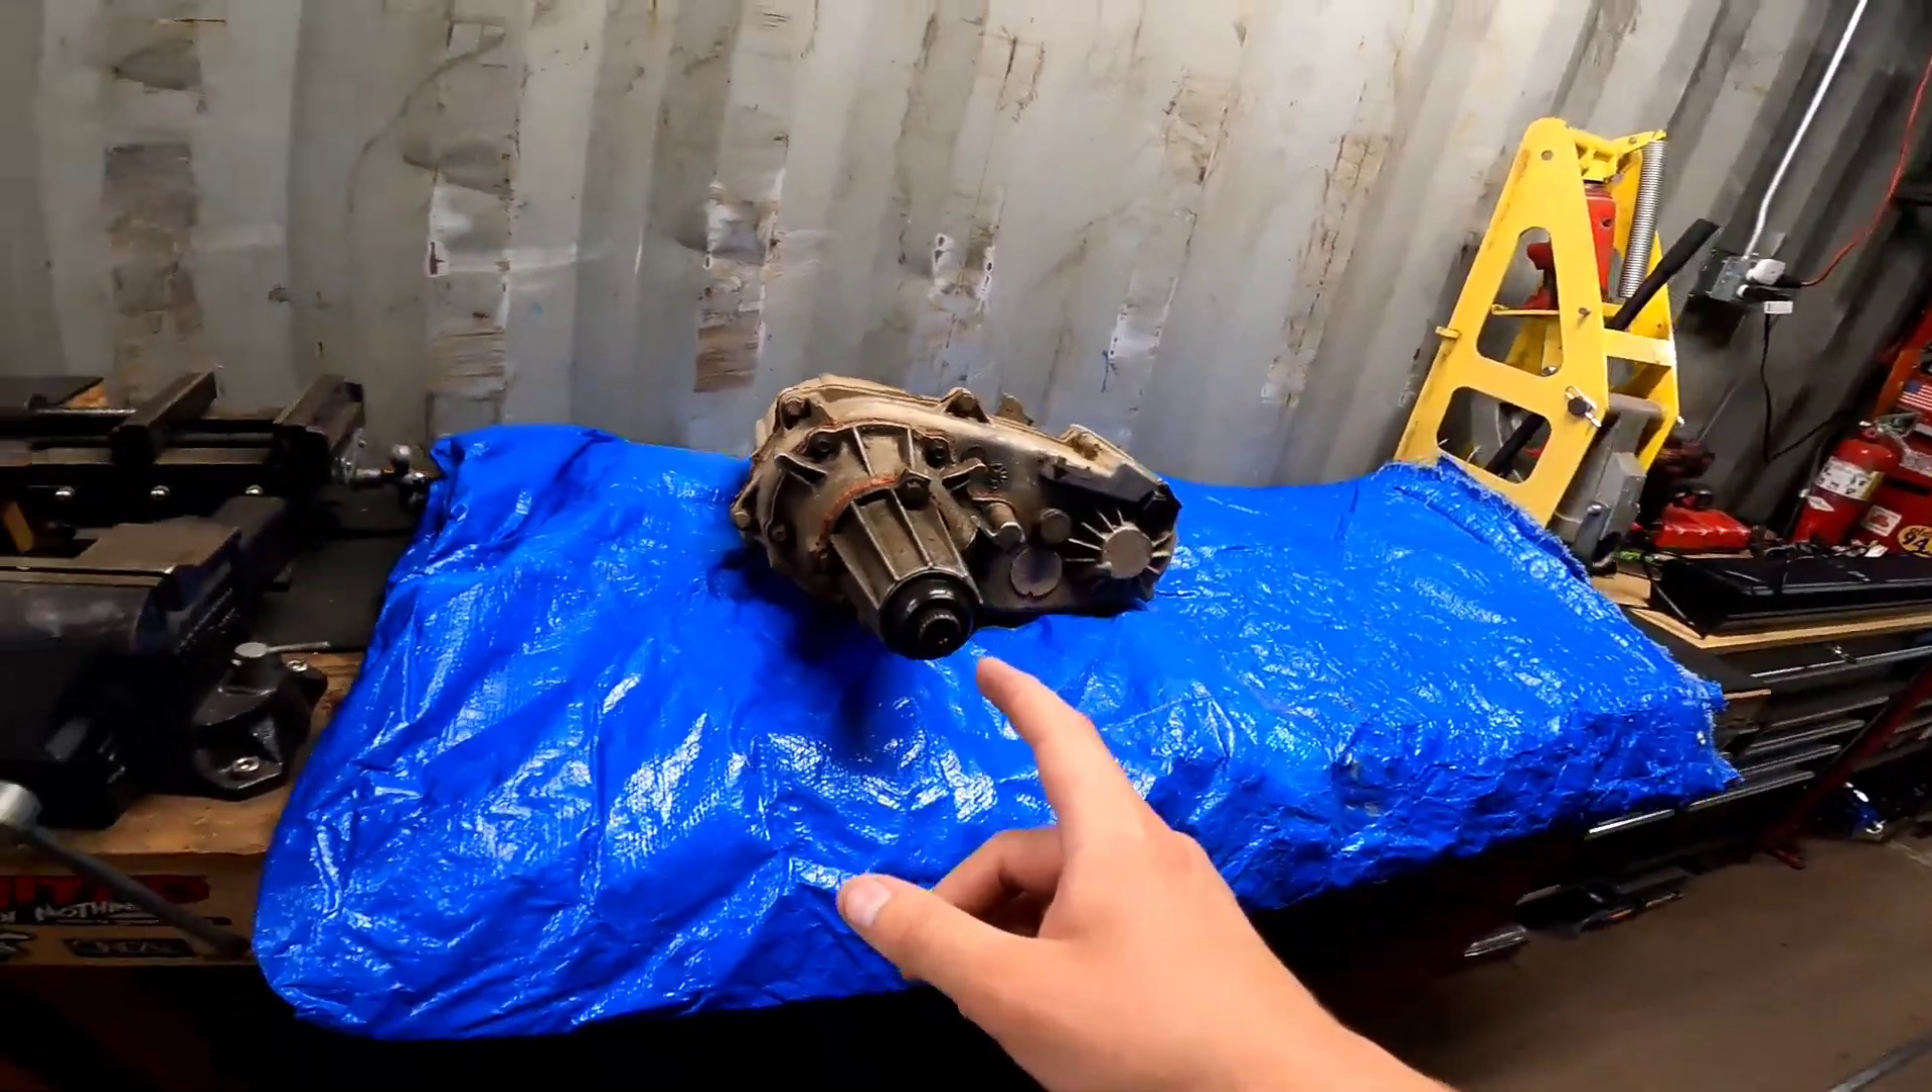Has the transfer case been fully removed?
Yes.